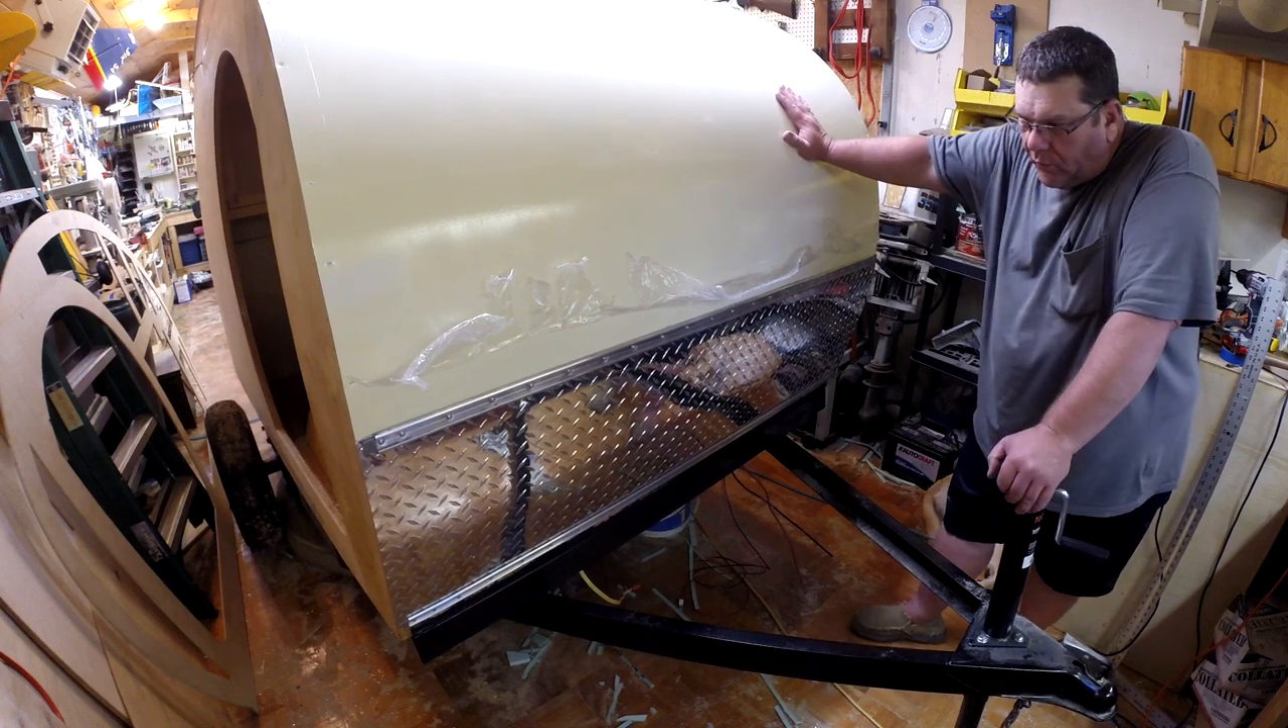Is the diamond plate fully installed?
Yes.